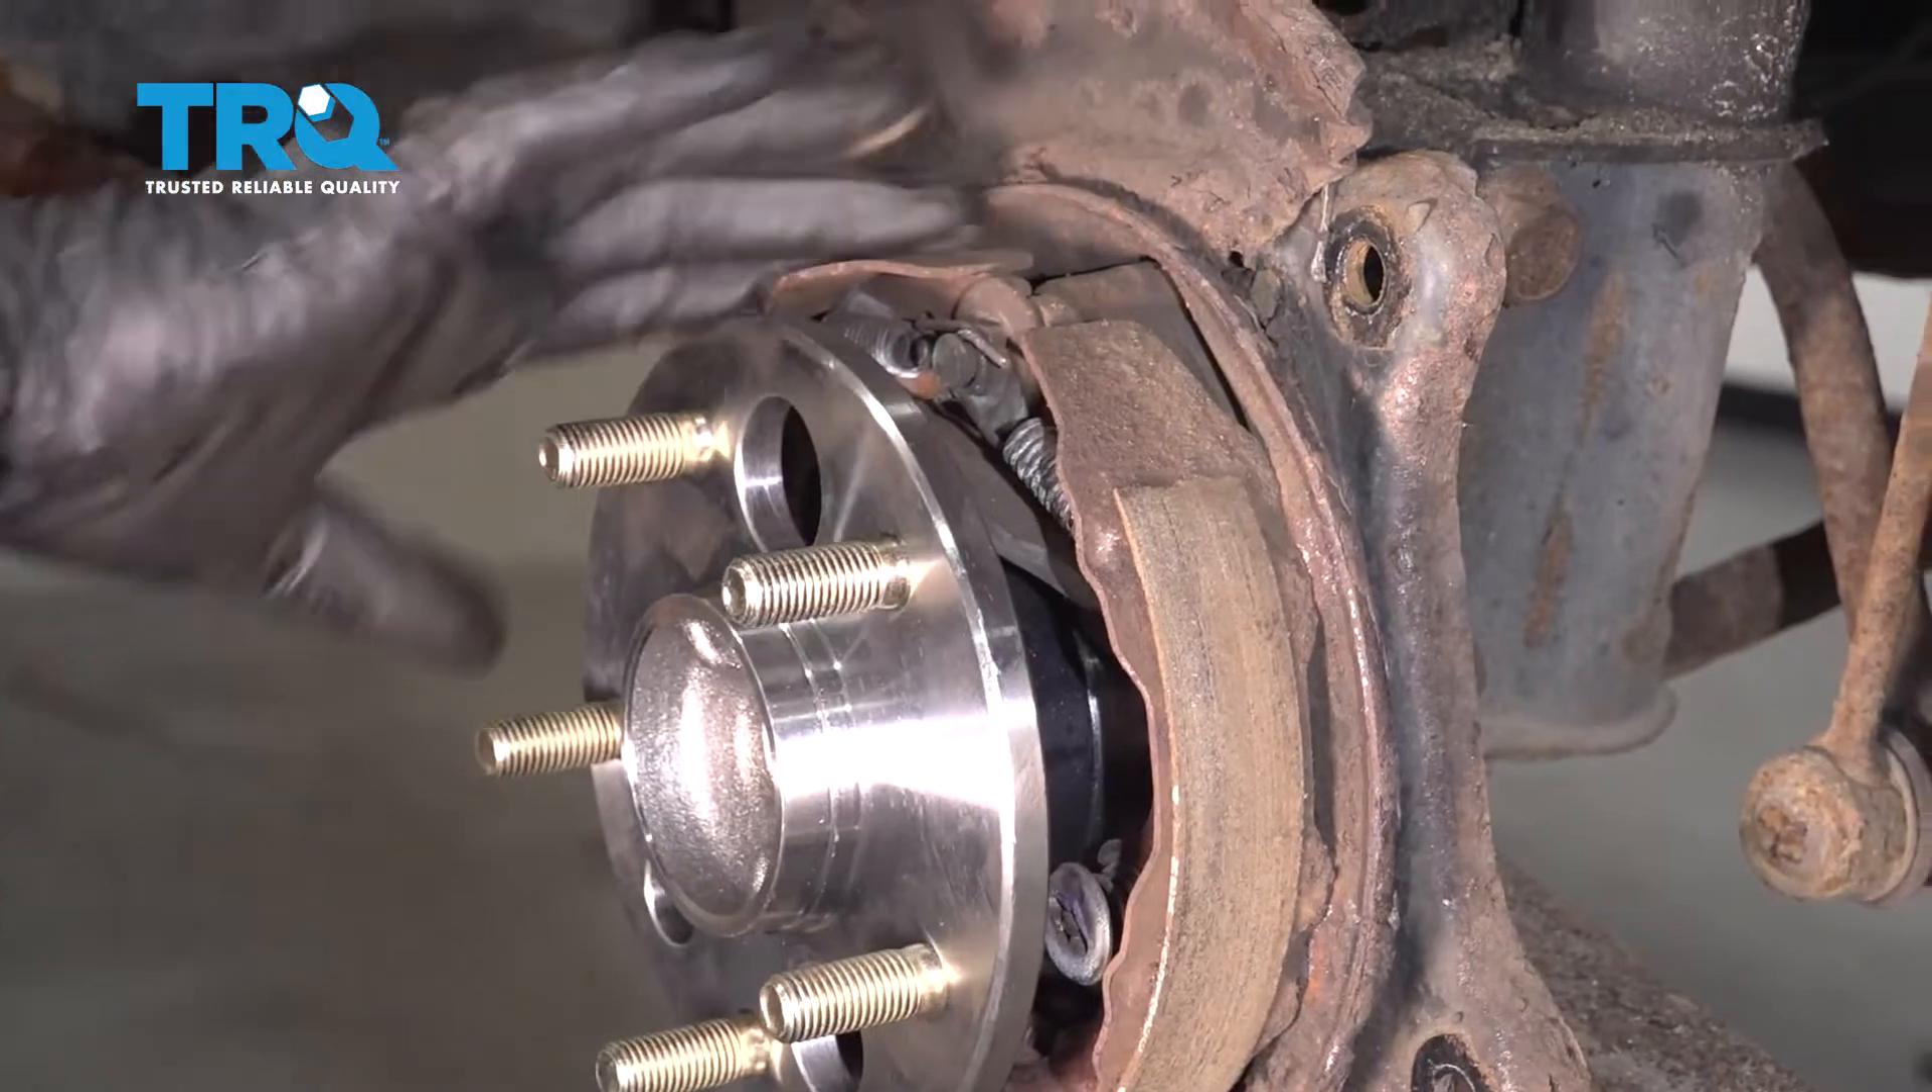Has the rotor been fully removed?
Yes.